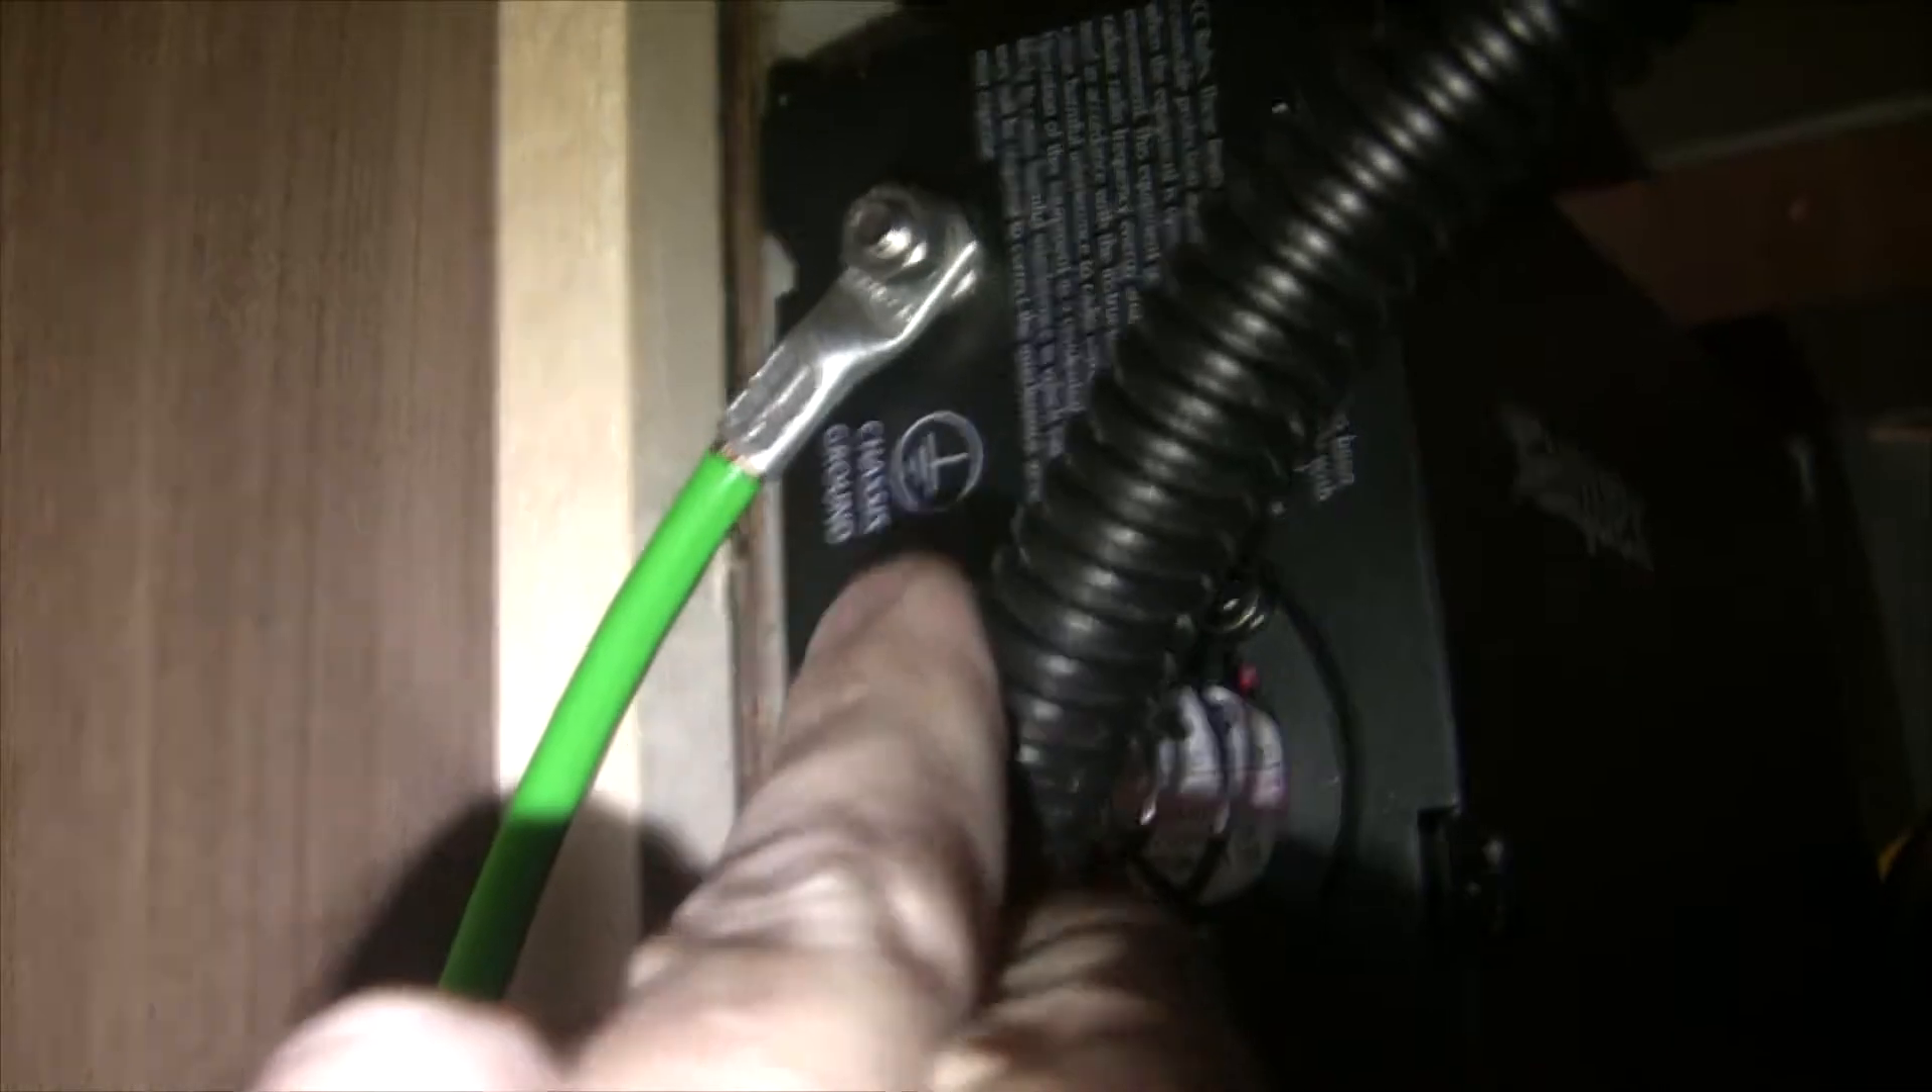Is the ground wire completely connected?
Yes.